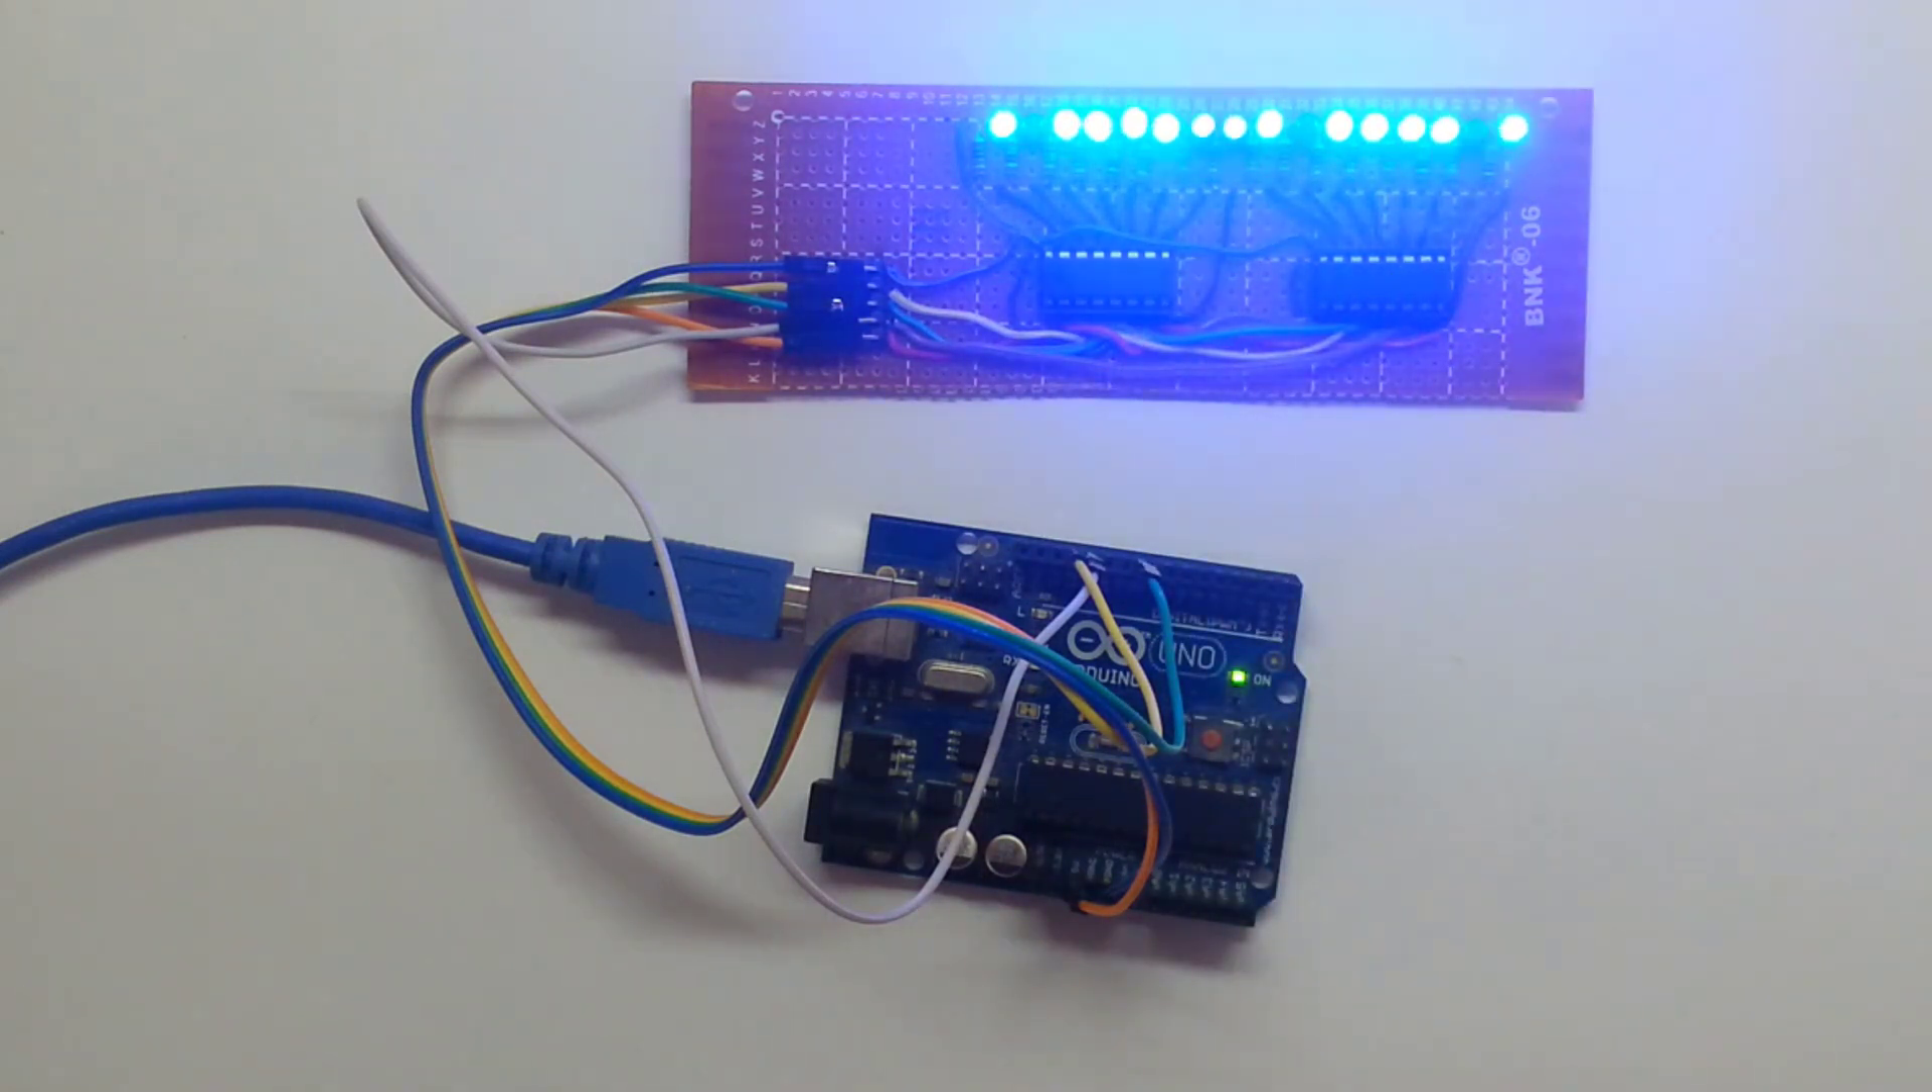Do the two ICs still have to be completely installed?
No.